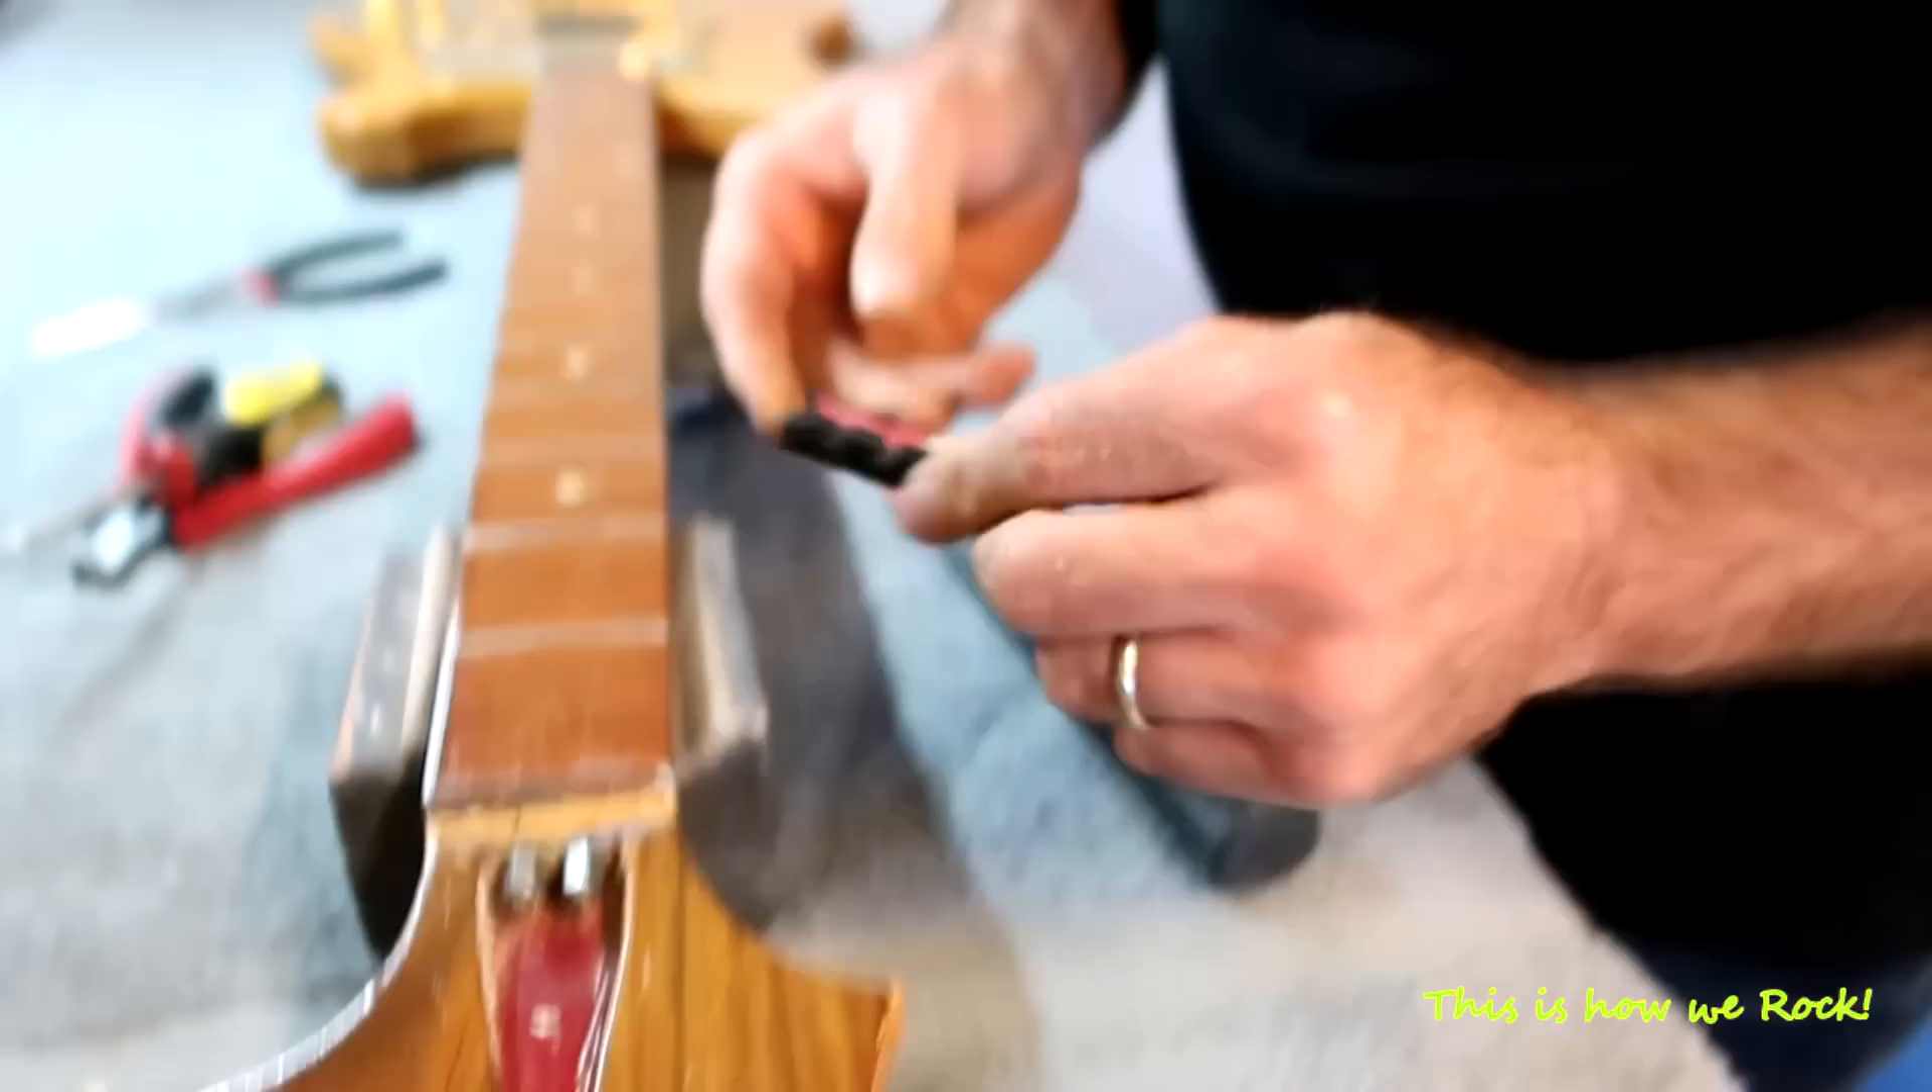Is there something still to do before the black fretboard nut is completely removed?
No.